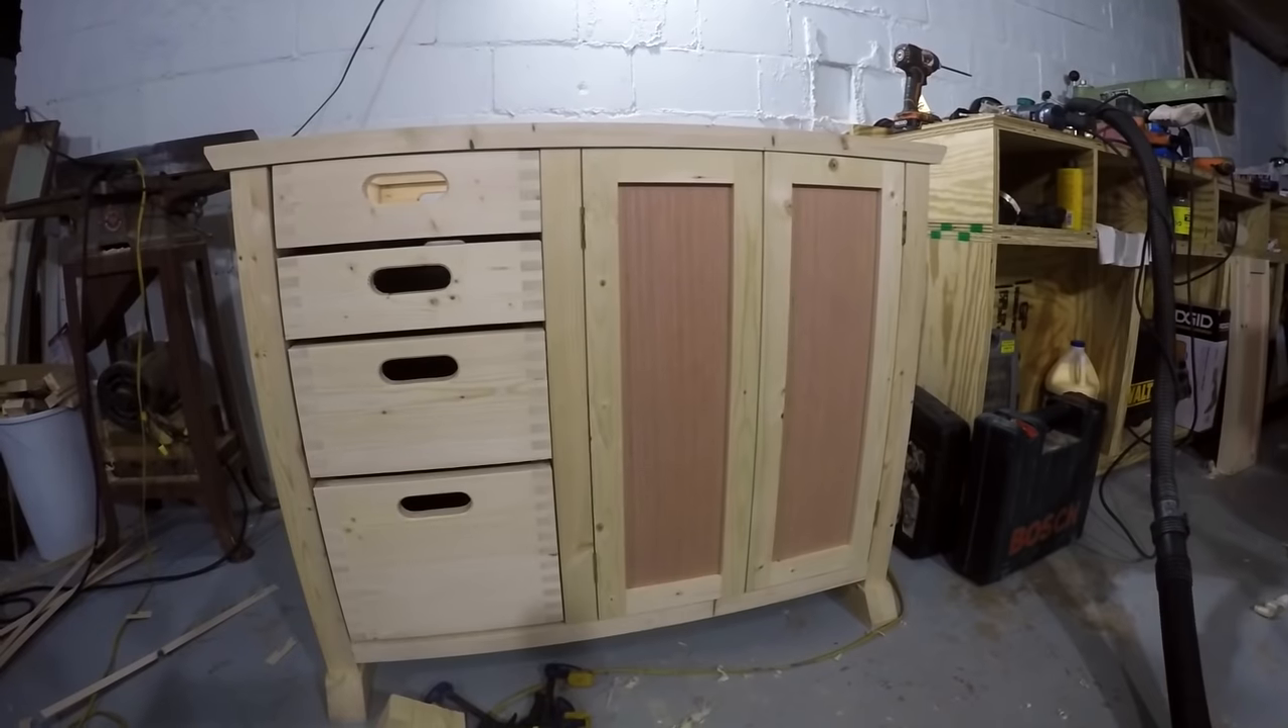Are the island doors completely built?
Yes.